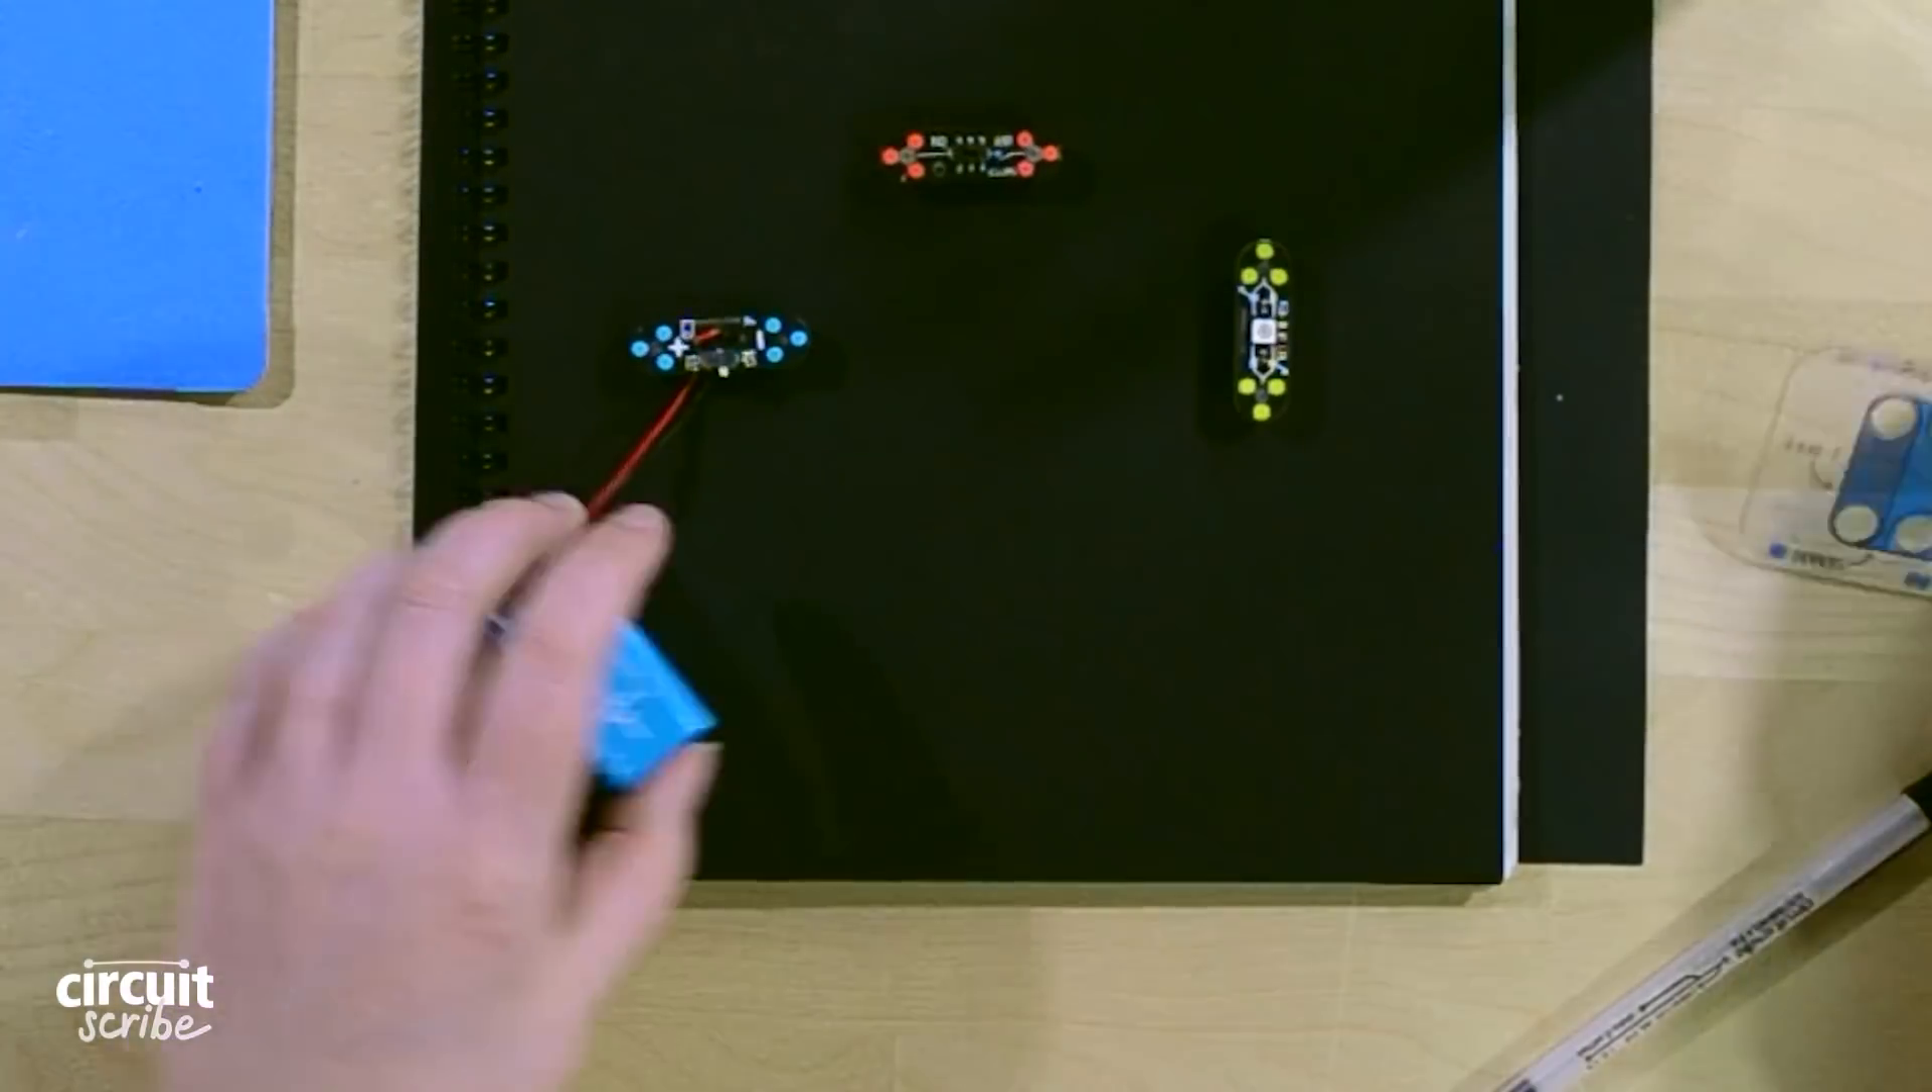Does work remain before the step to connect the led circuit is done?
Yes.